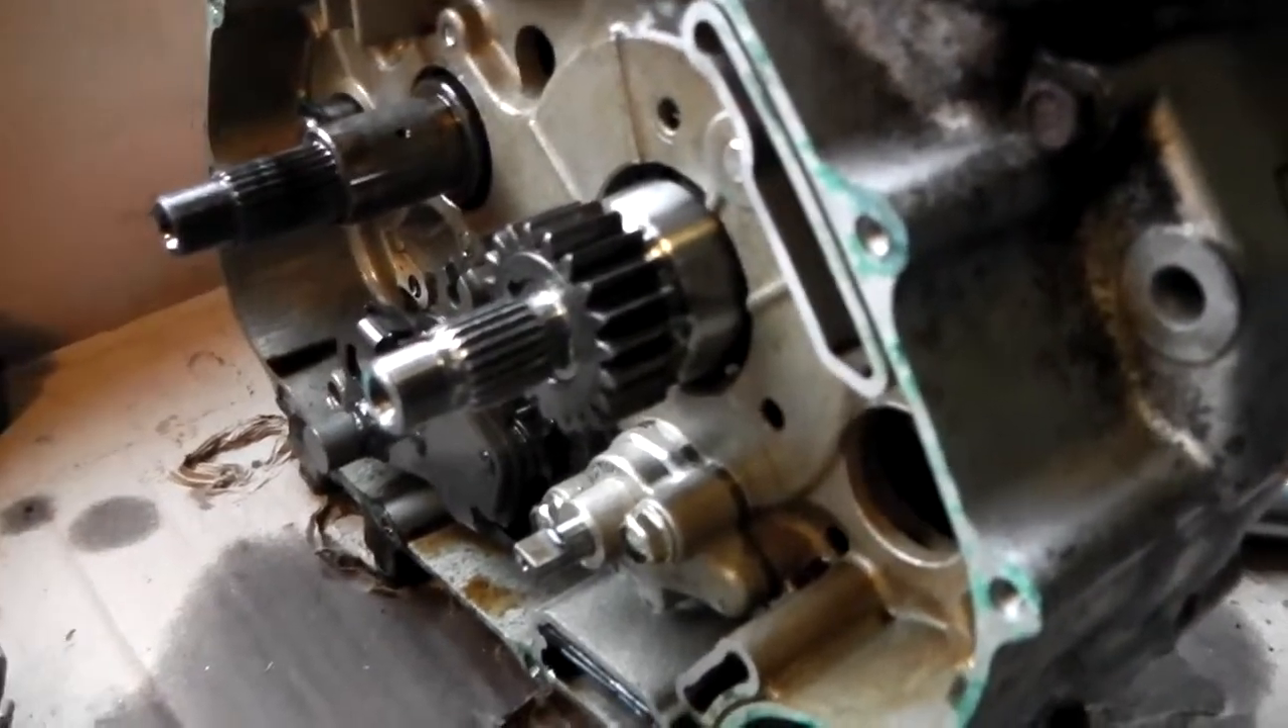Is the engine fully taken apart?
No.